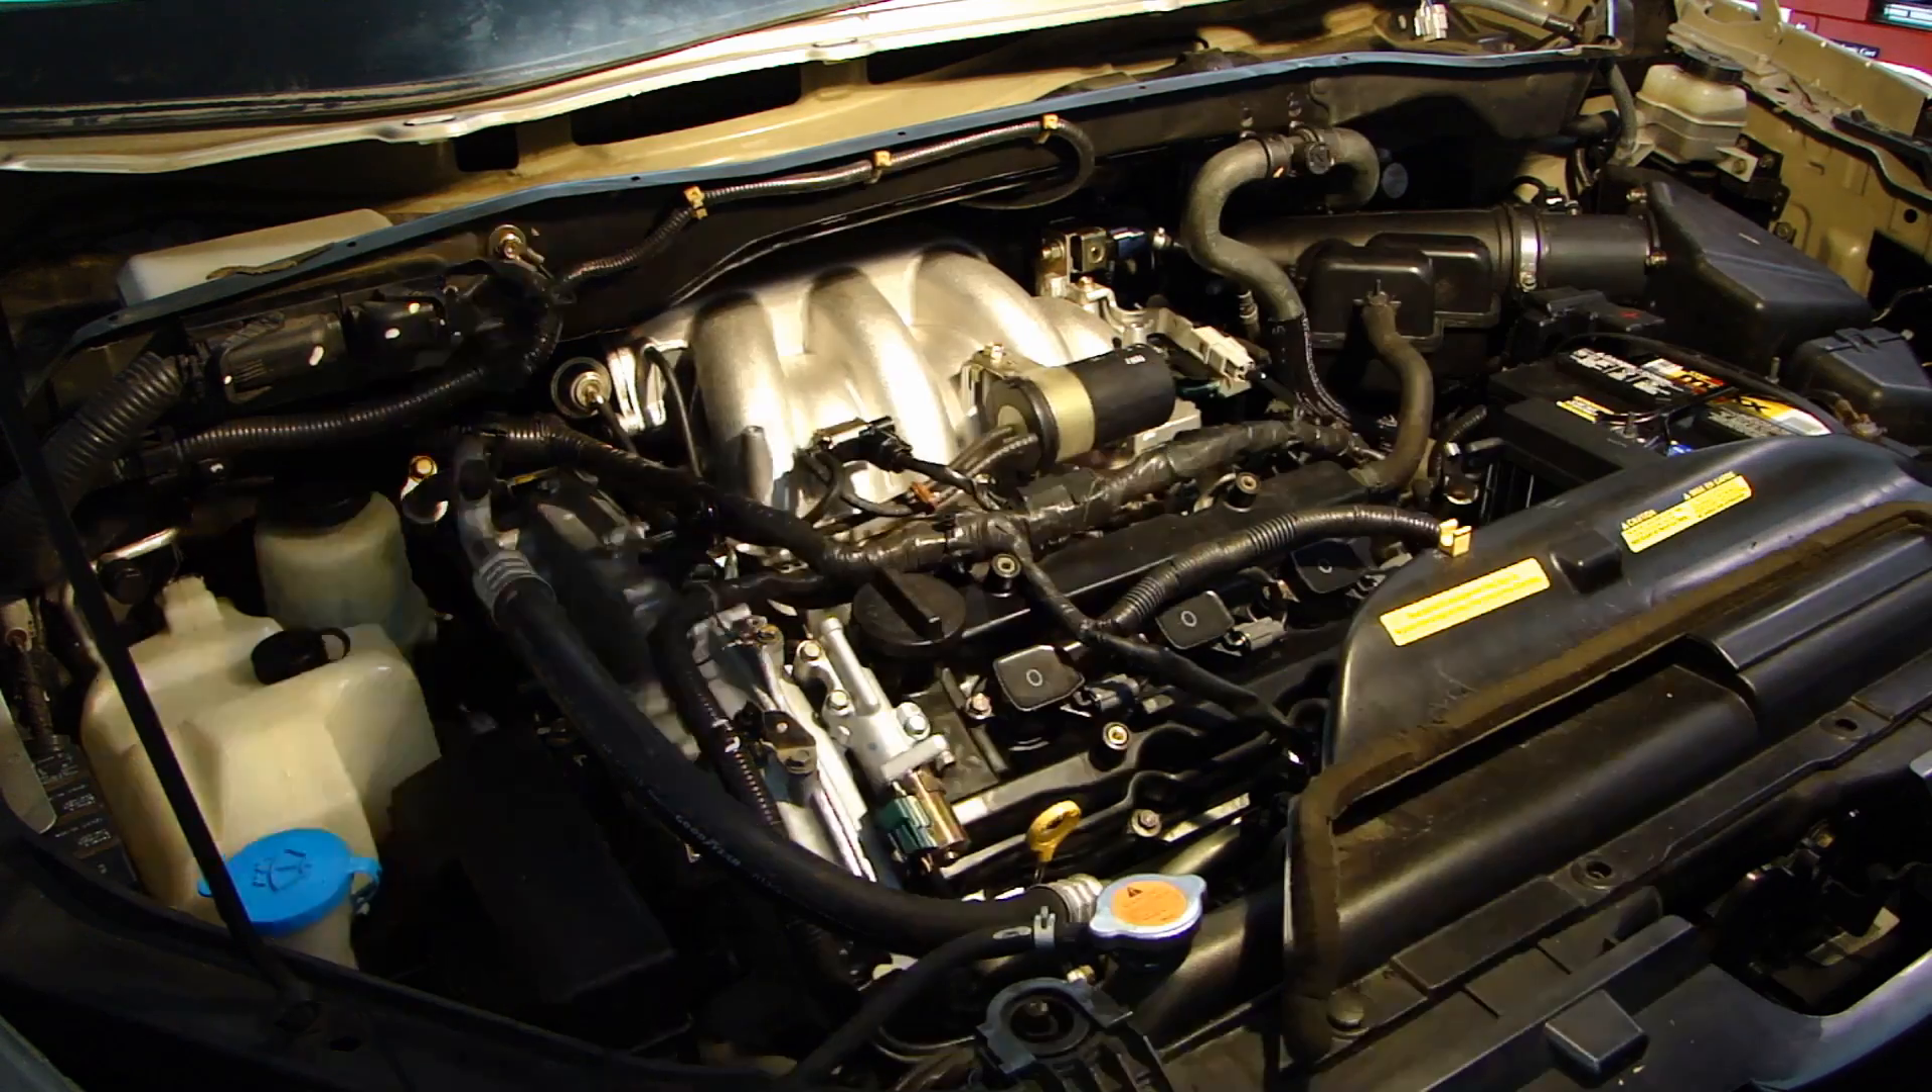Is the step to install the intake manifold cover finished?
No.